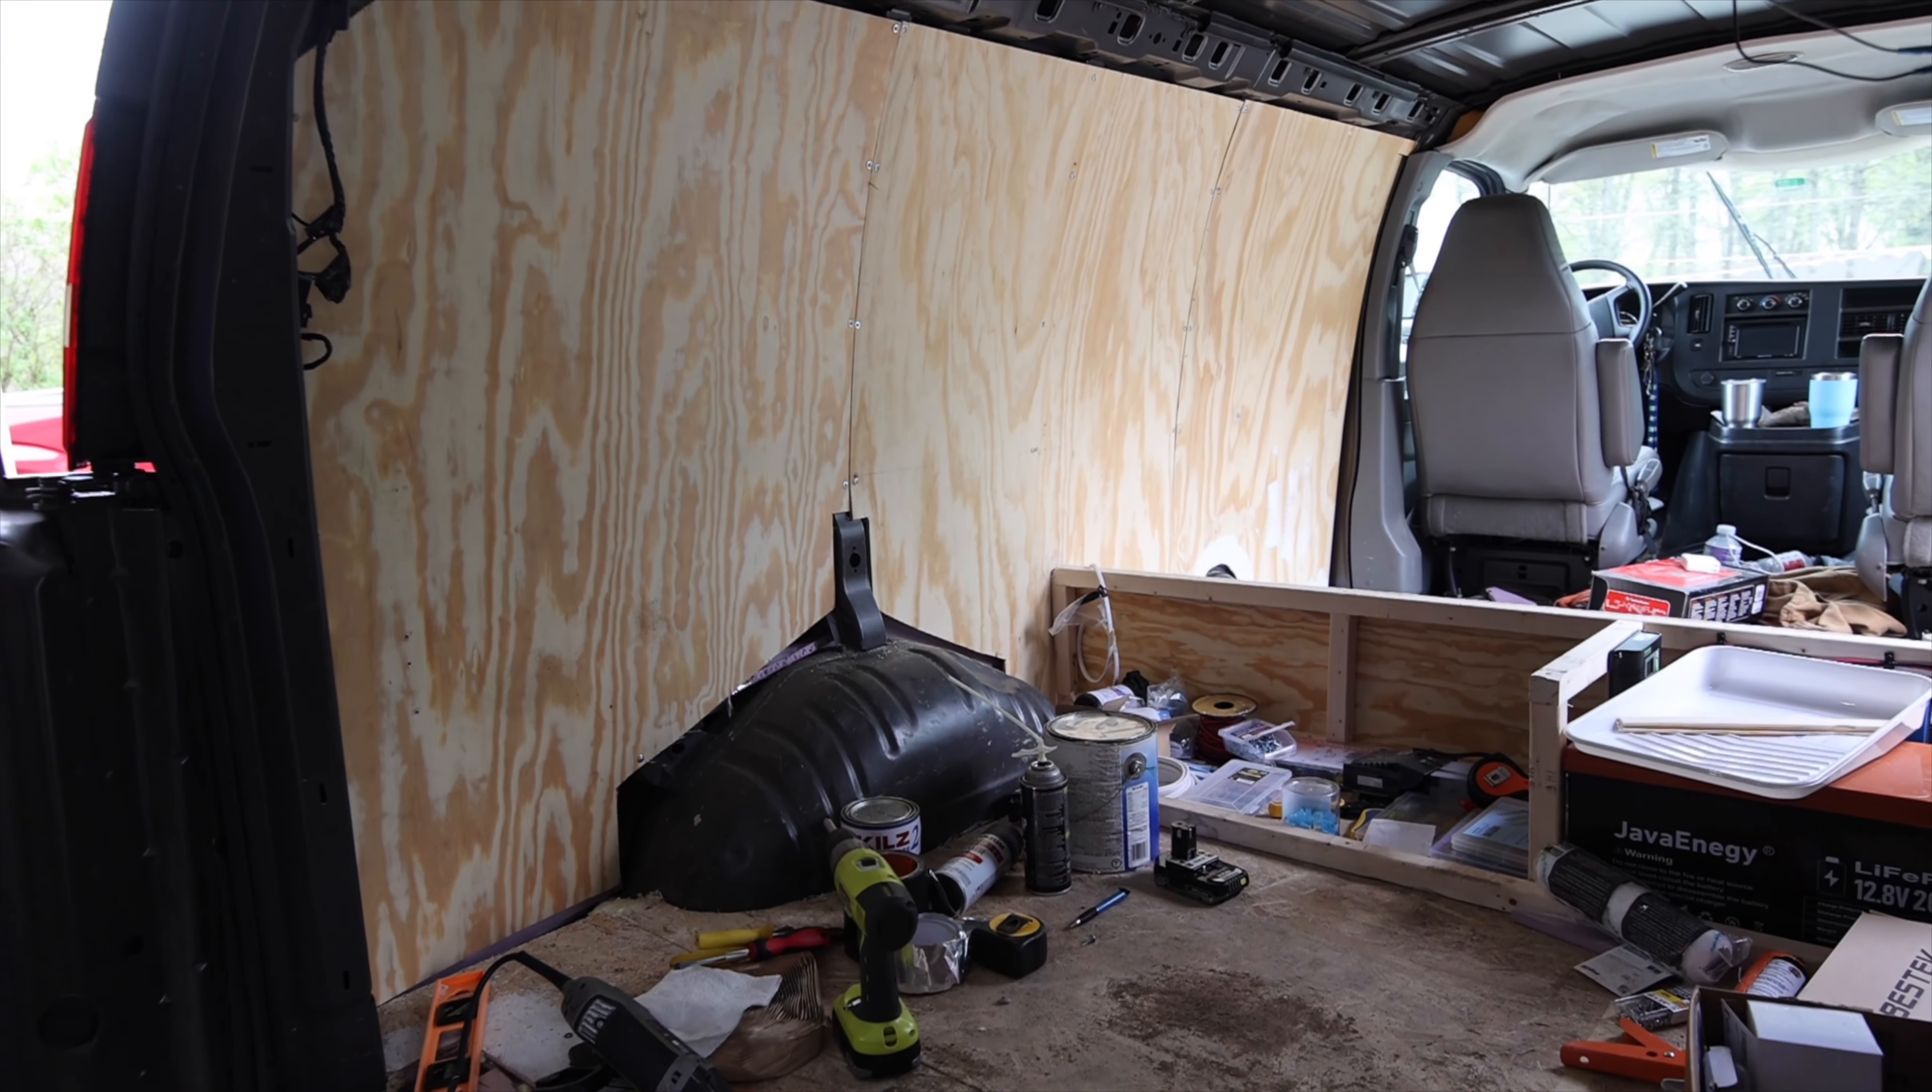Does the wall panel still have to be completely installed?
No.